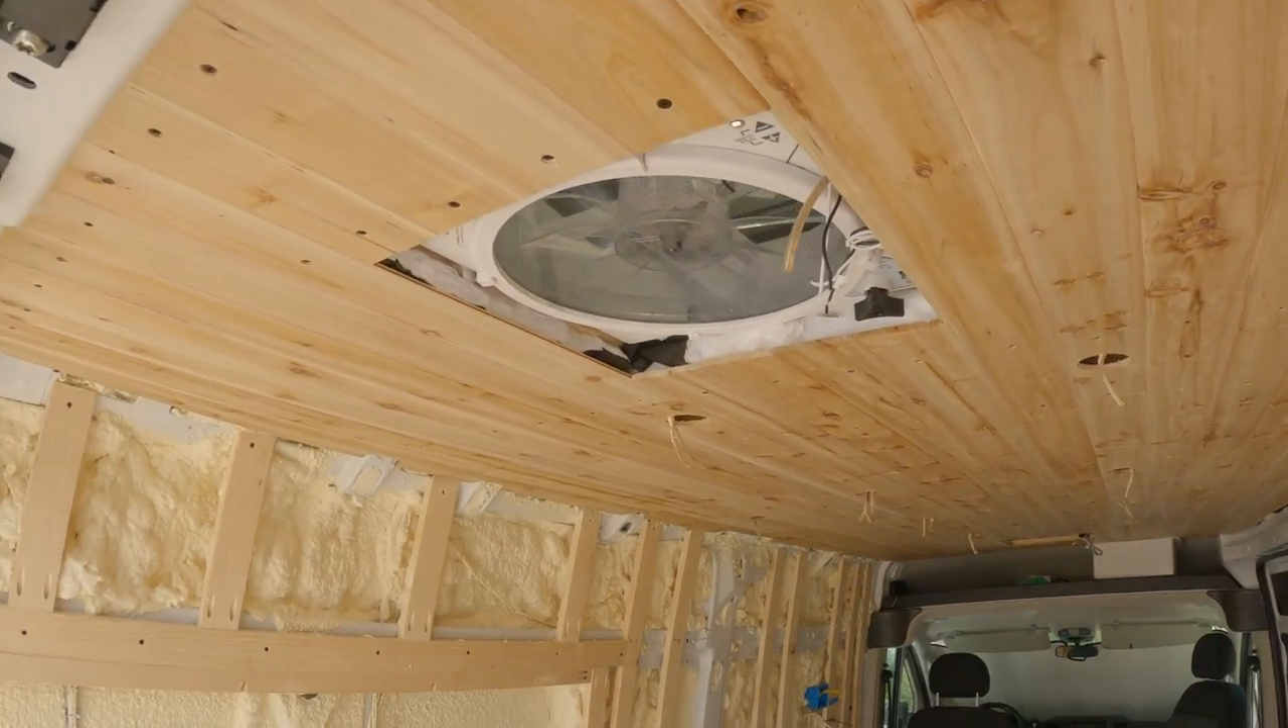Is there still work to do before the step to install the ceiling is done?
No.